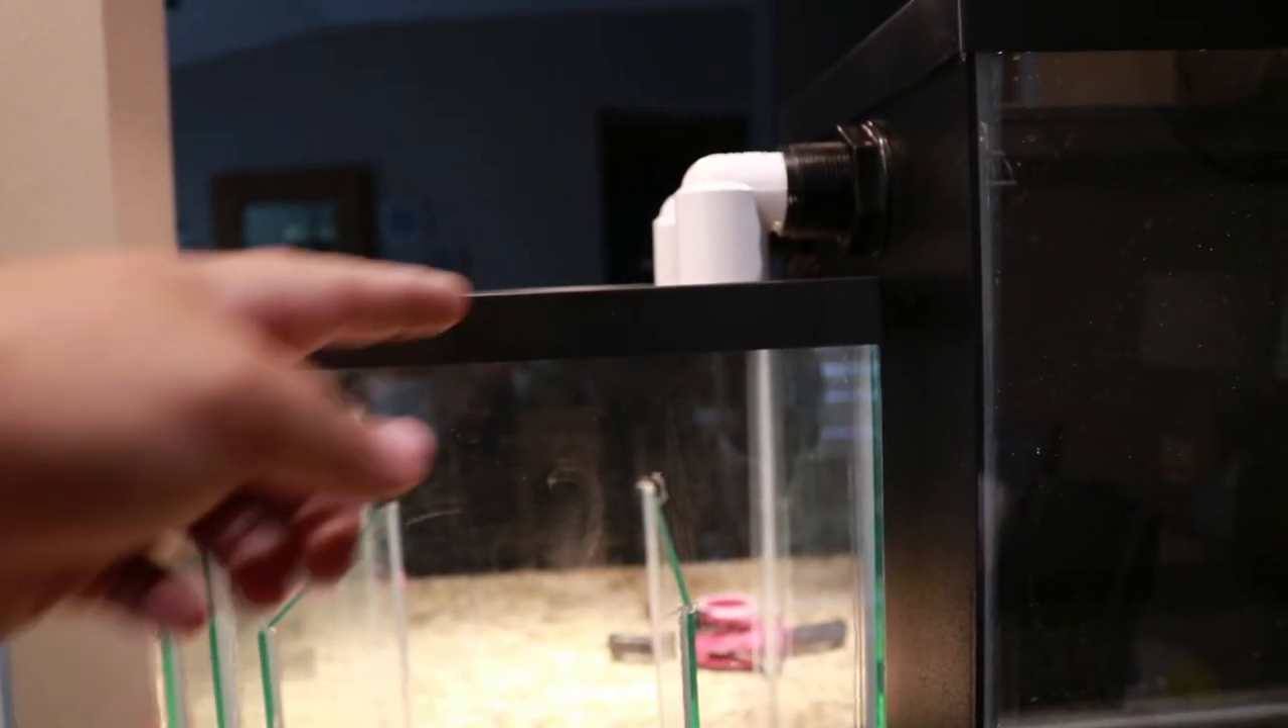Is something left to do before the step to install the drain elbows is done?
No.